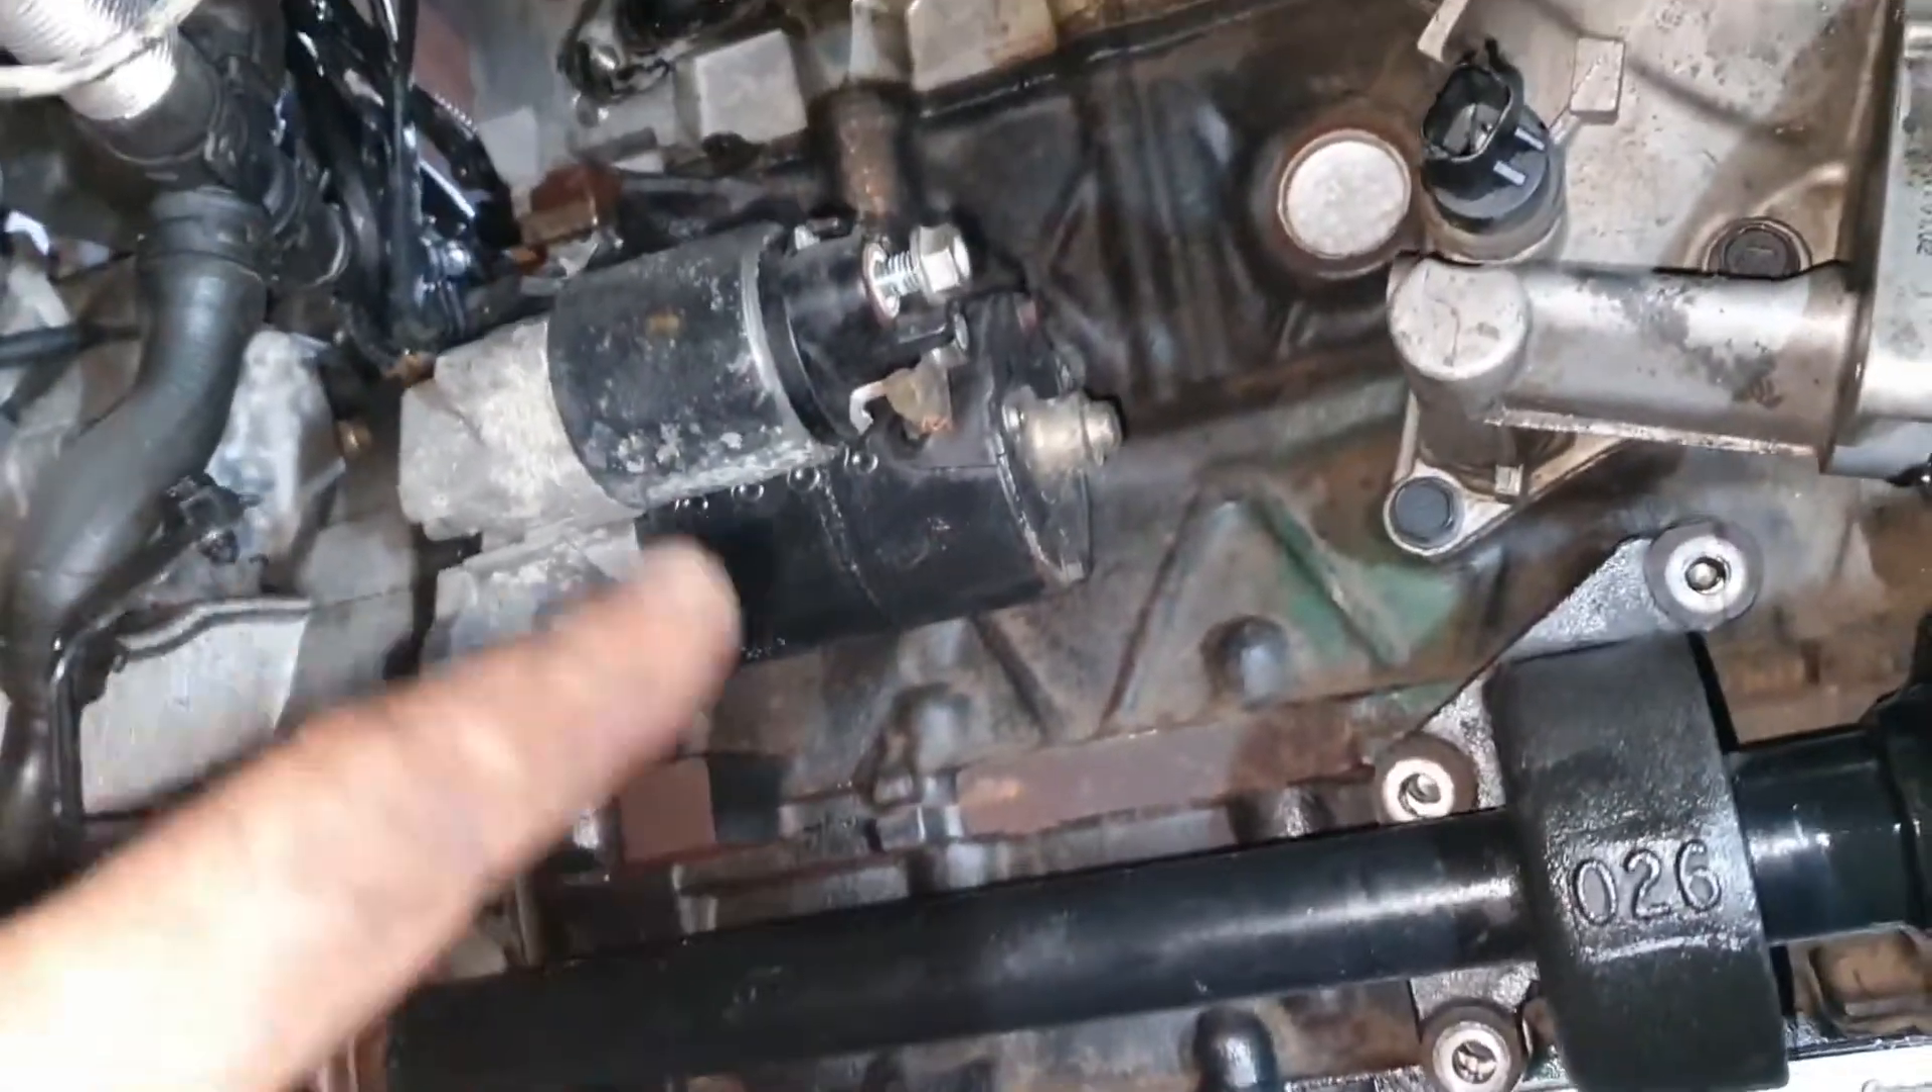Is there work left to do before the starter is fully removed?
Yes.